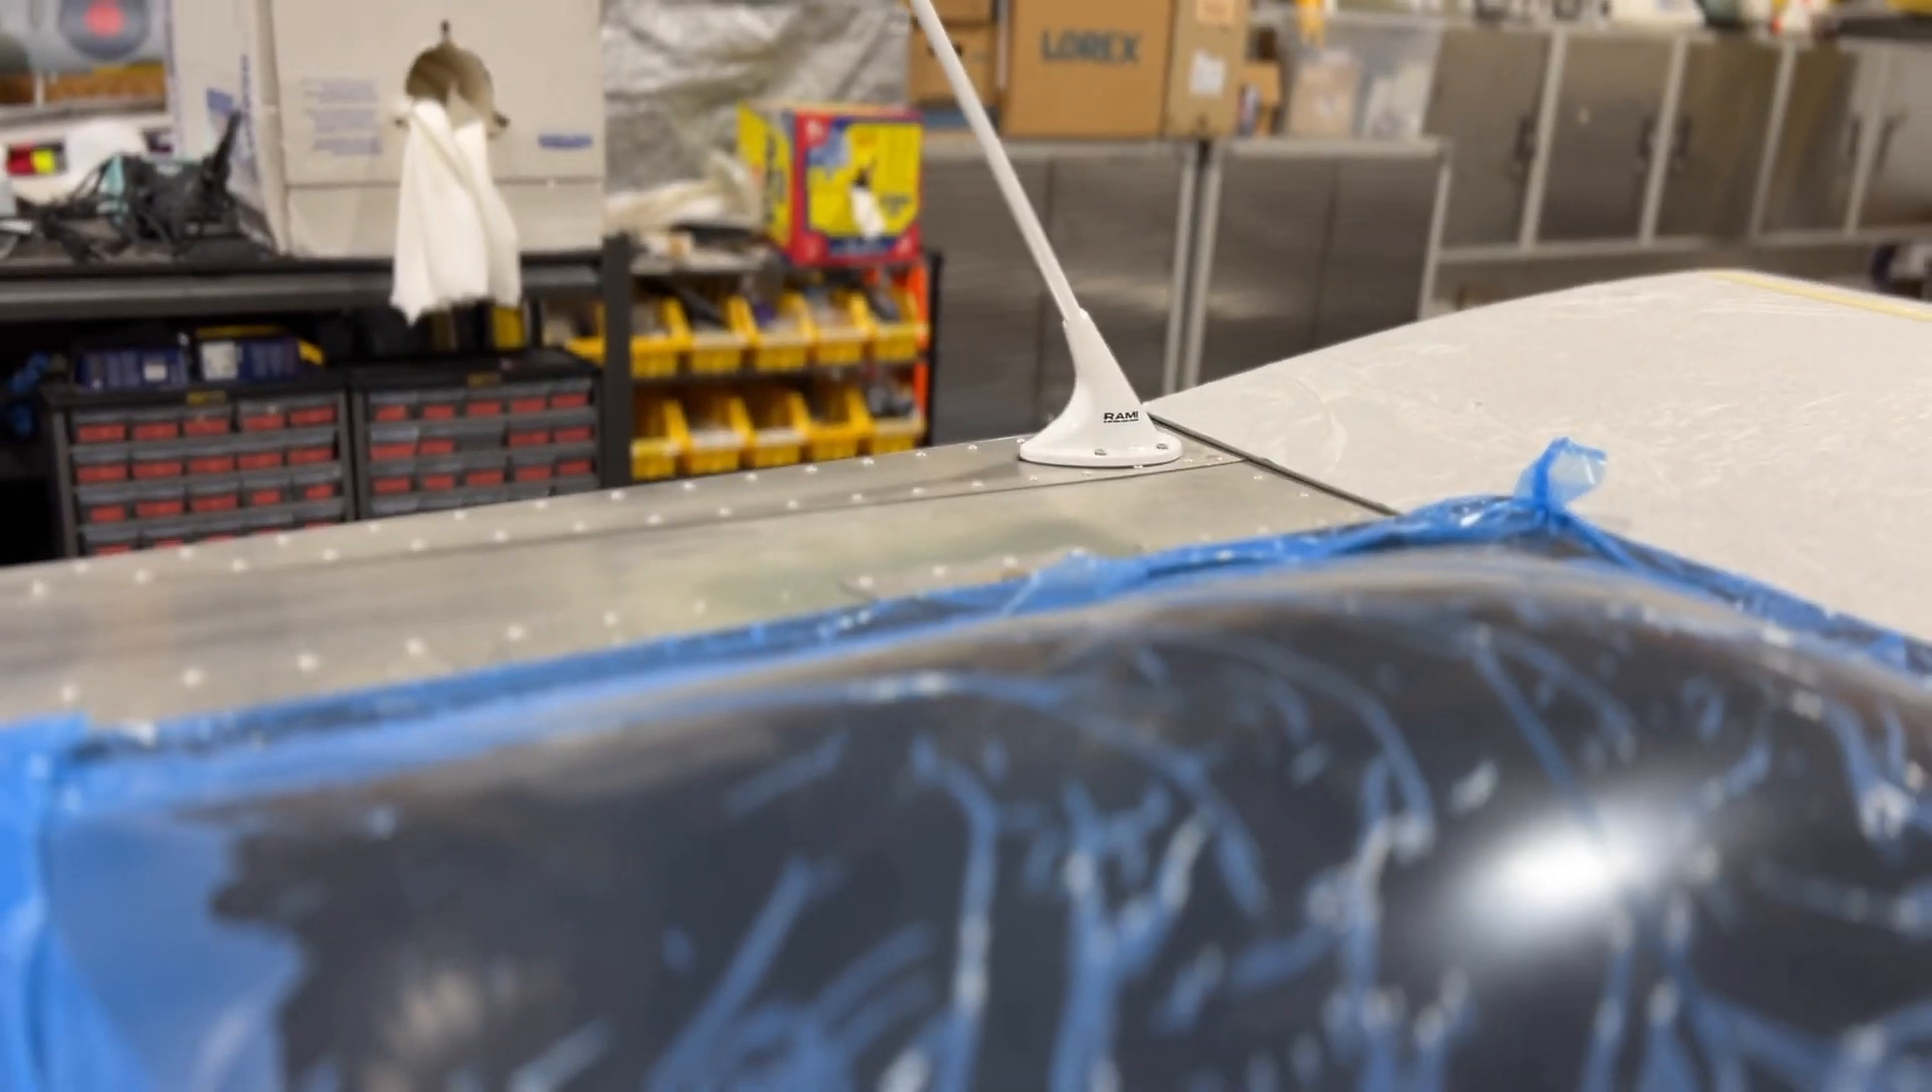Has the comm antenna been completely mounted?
Yes.